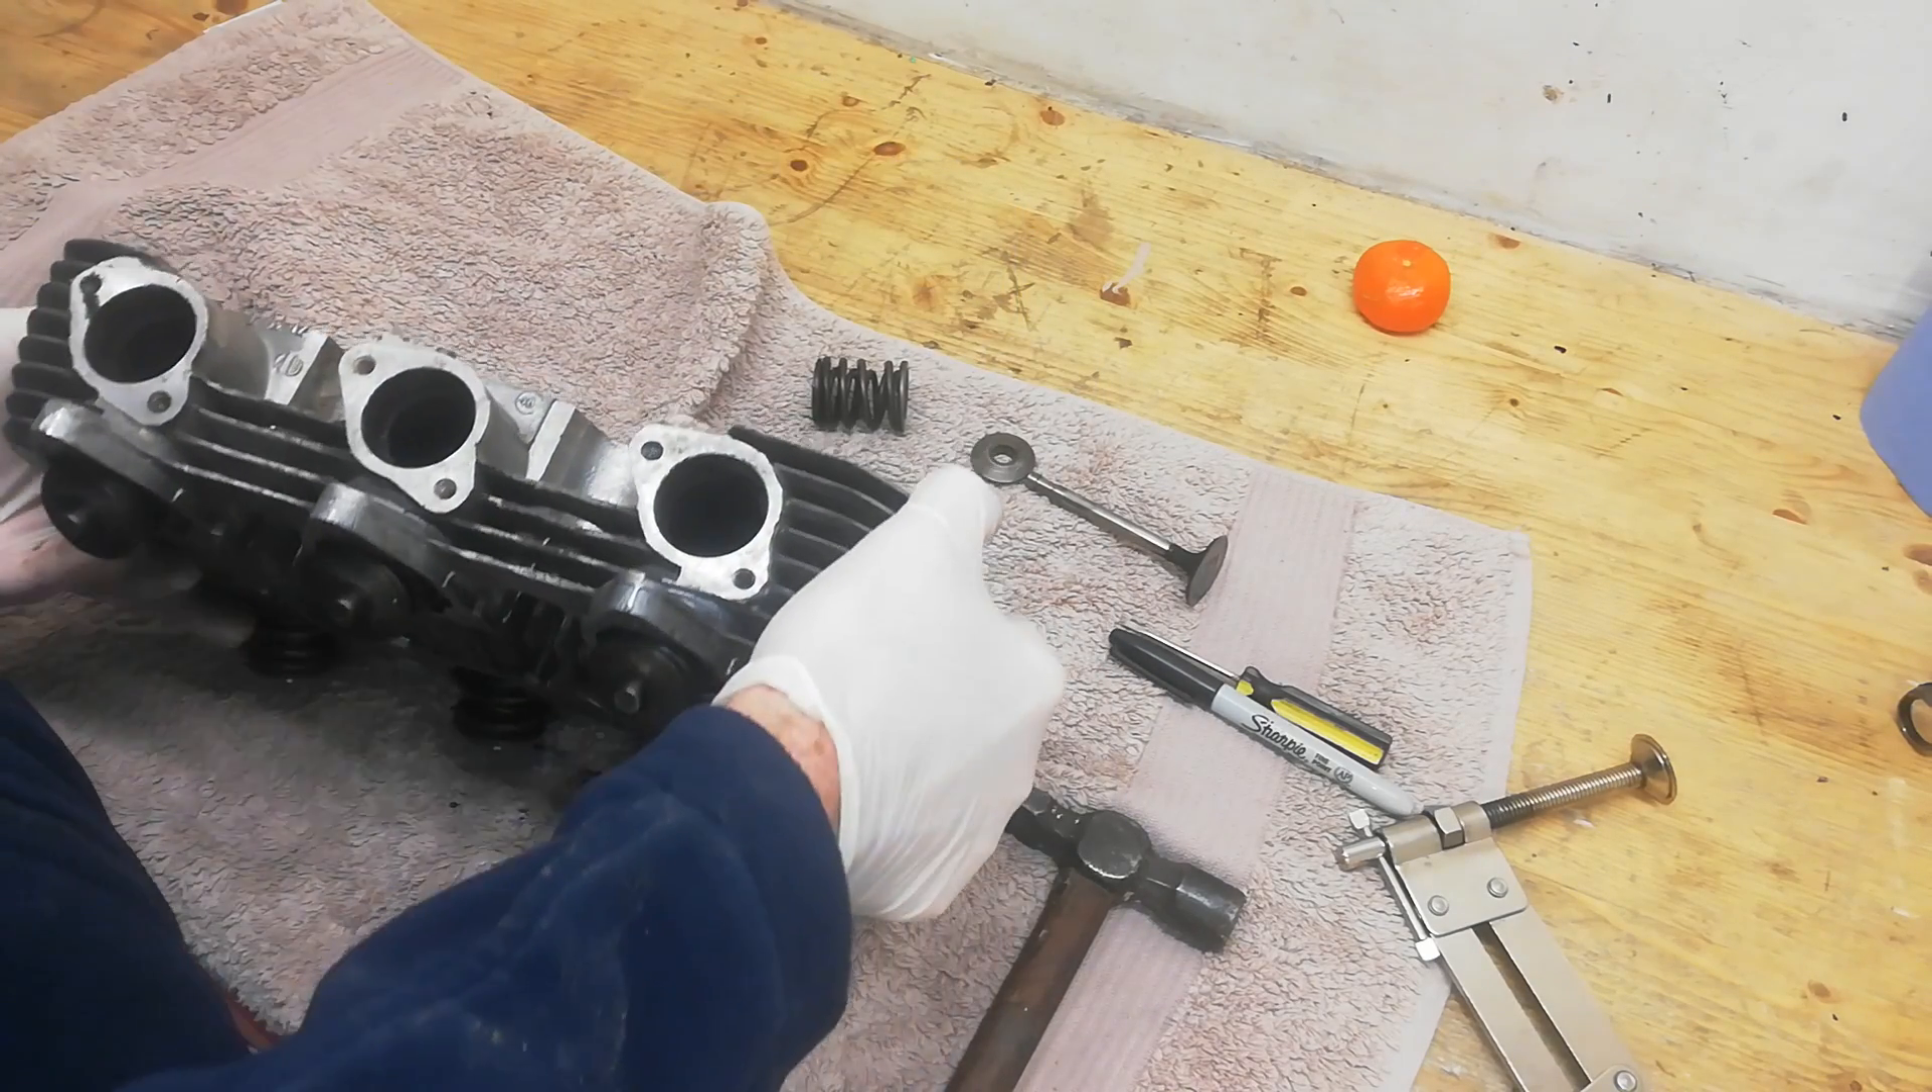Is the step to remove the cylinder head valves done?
No.